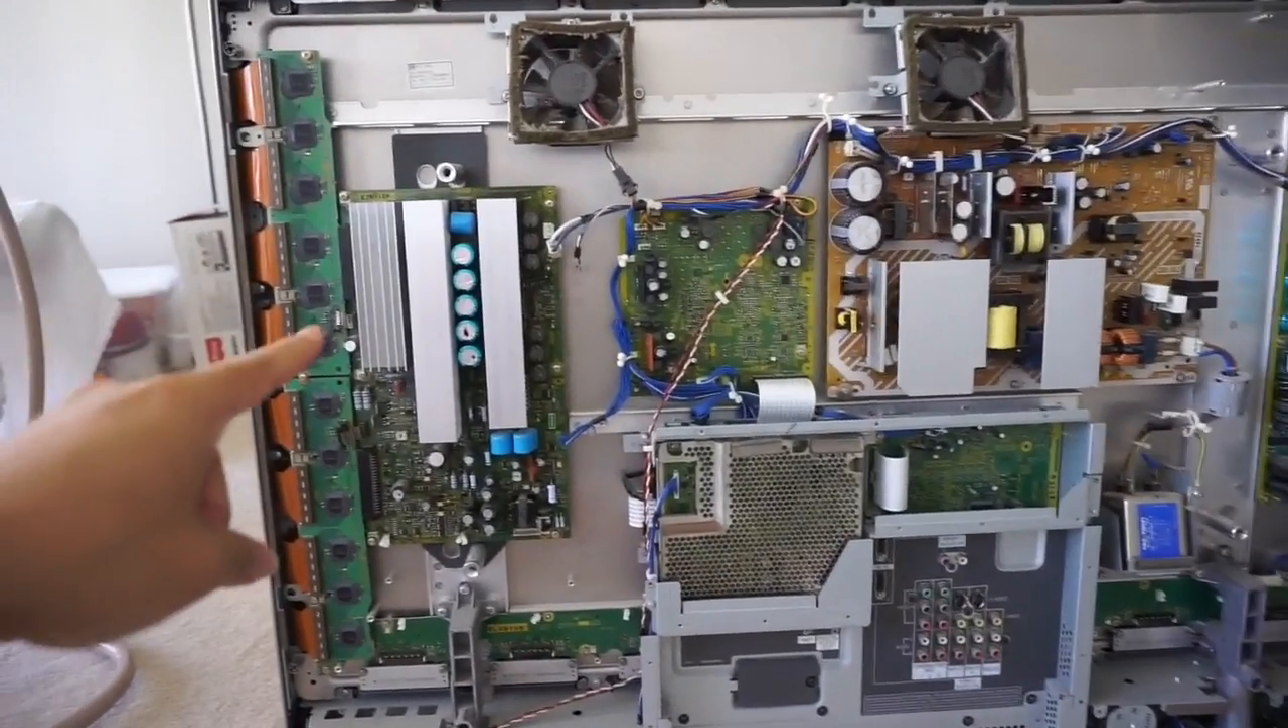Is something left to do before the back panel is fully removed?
No.